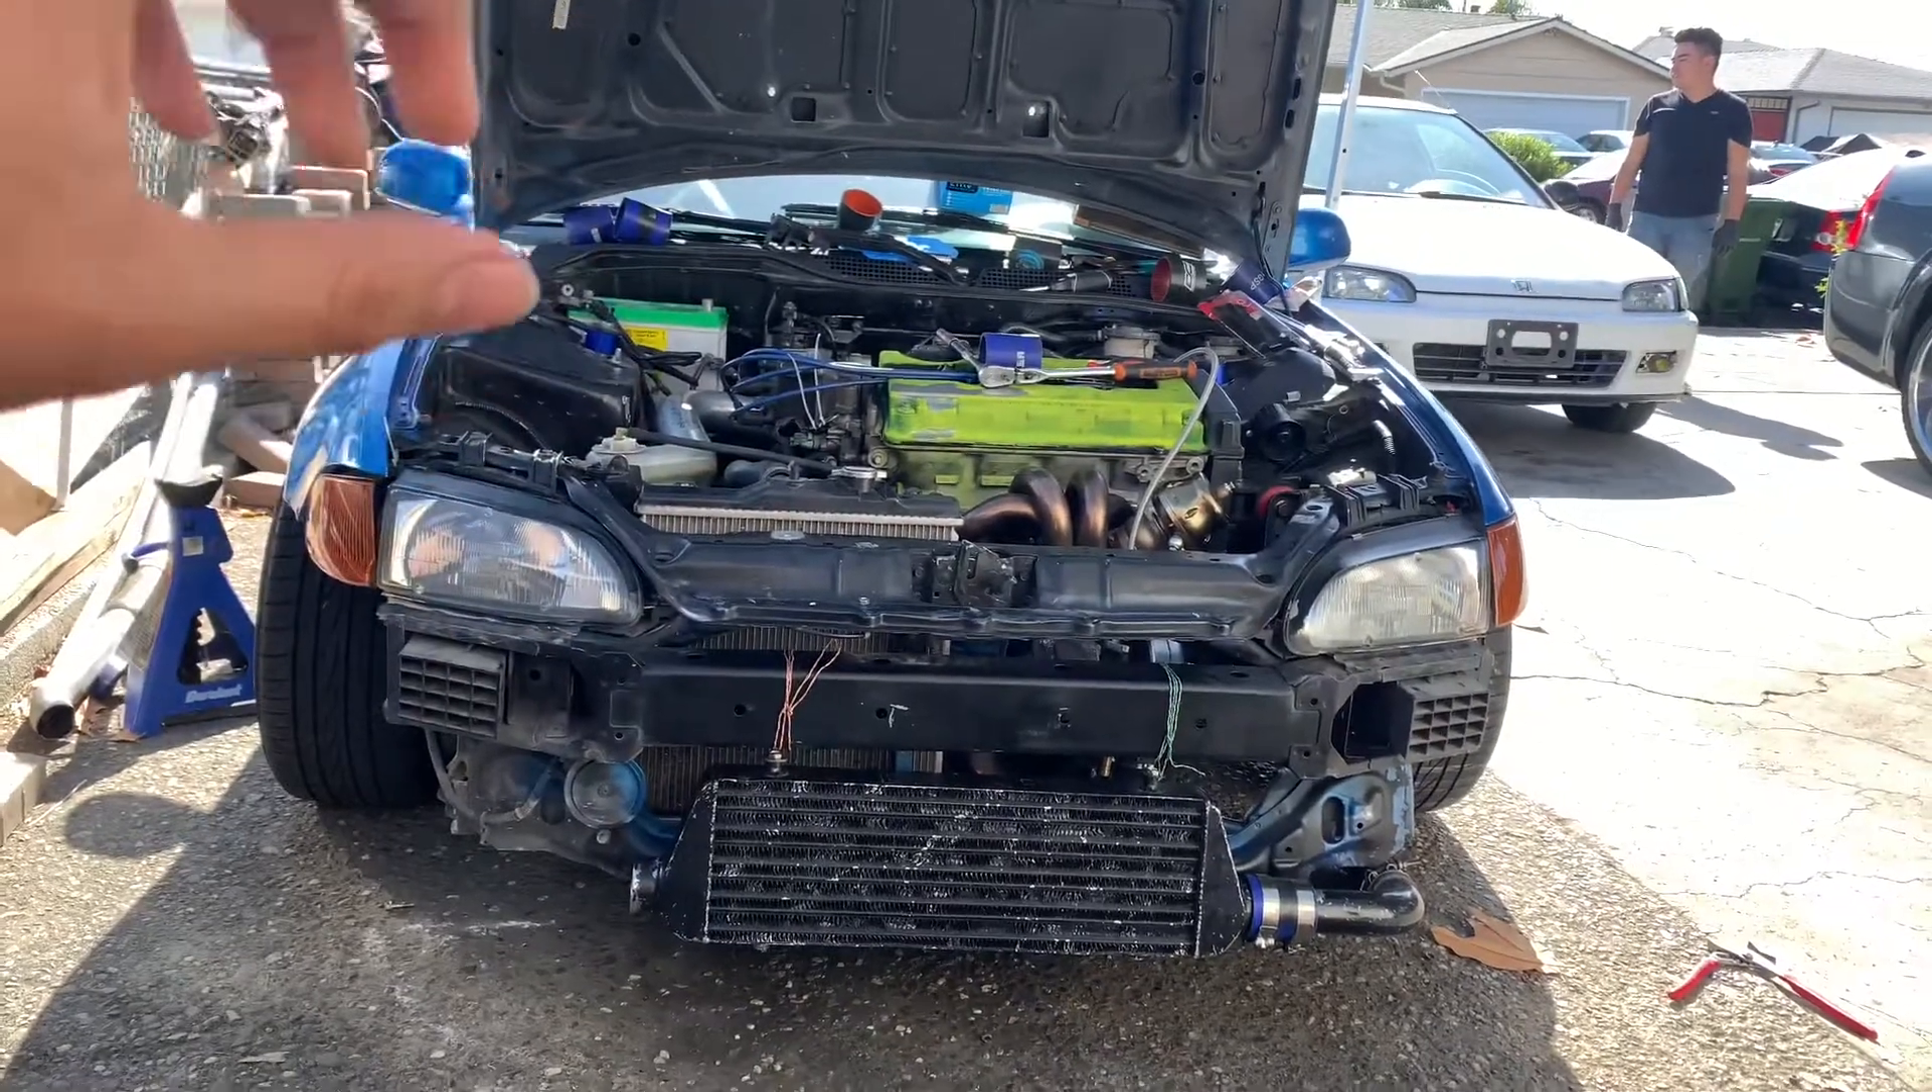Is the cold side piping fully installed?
No.